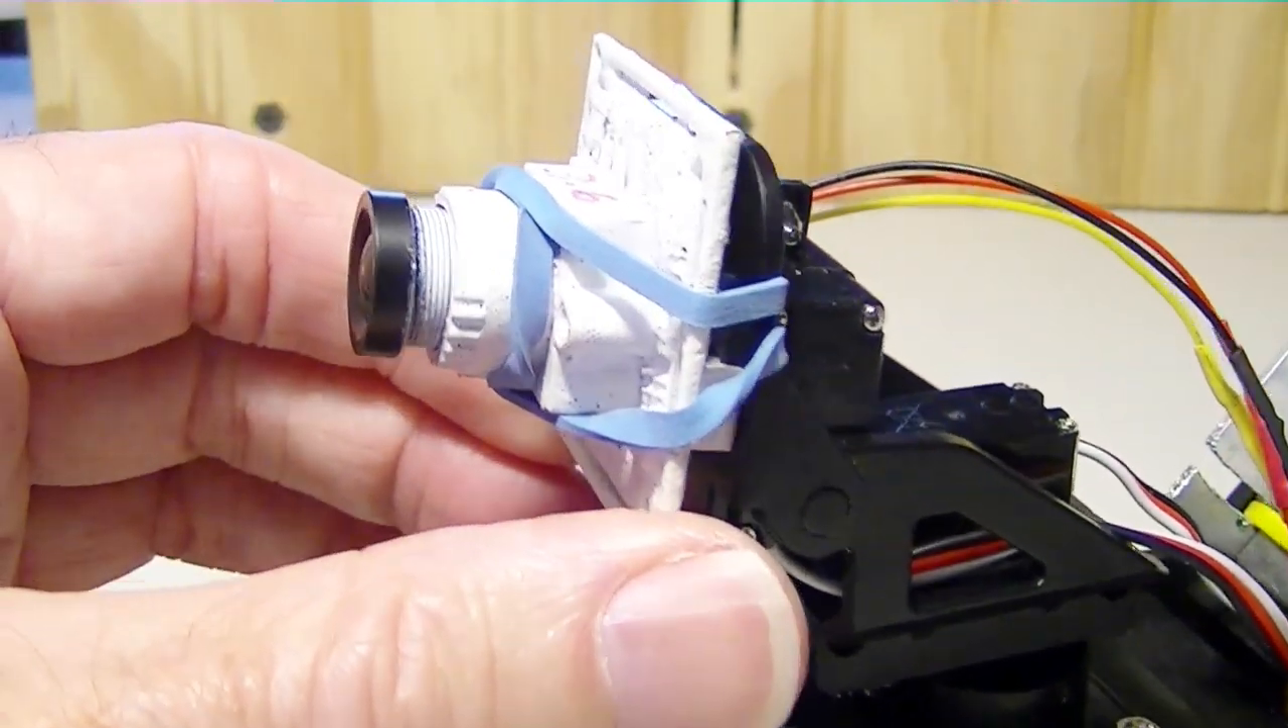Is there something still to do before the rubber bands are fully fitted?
No.